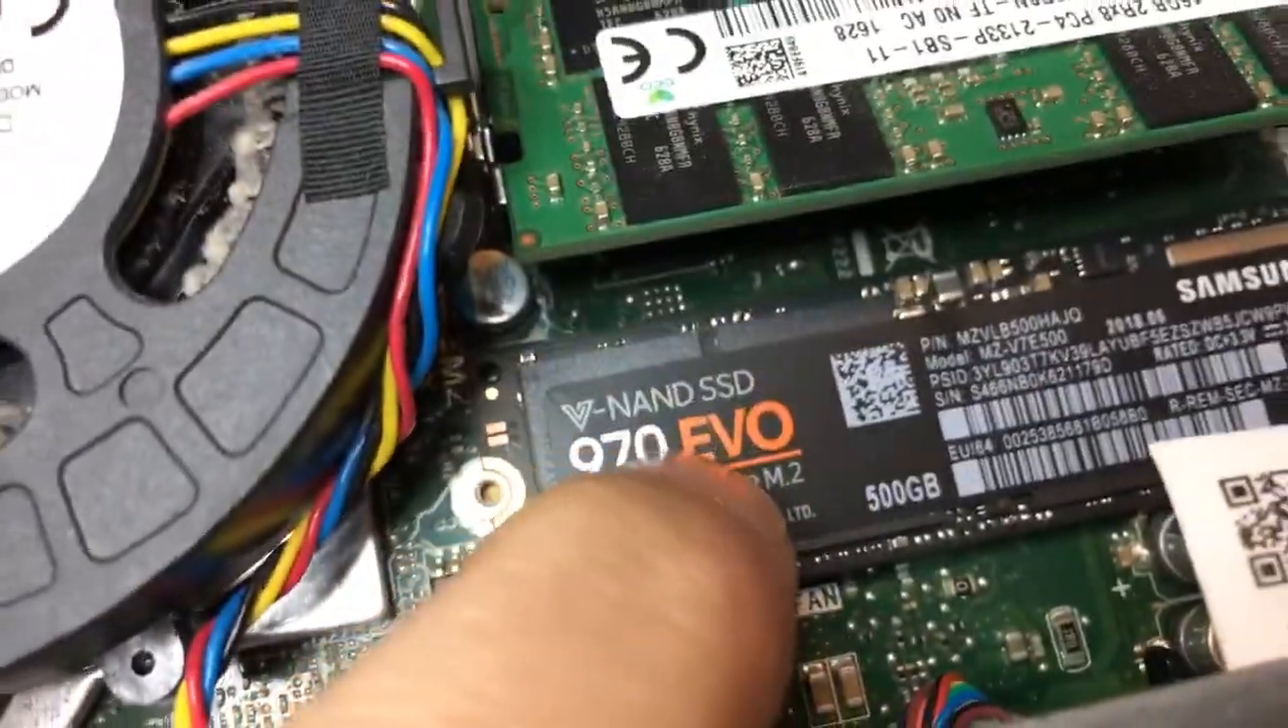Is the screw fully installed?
No.